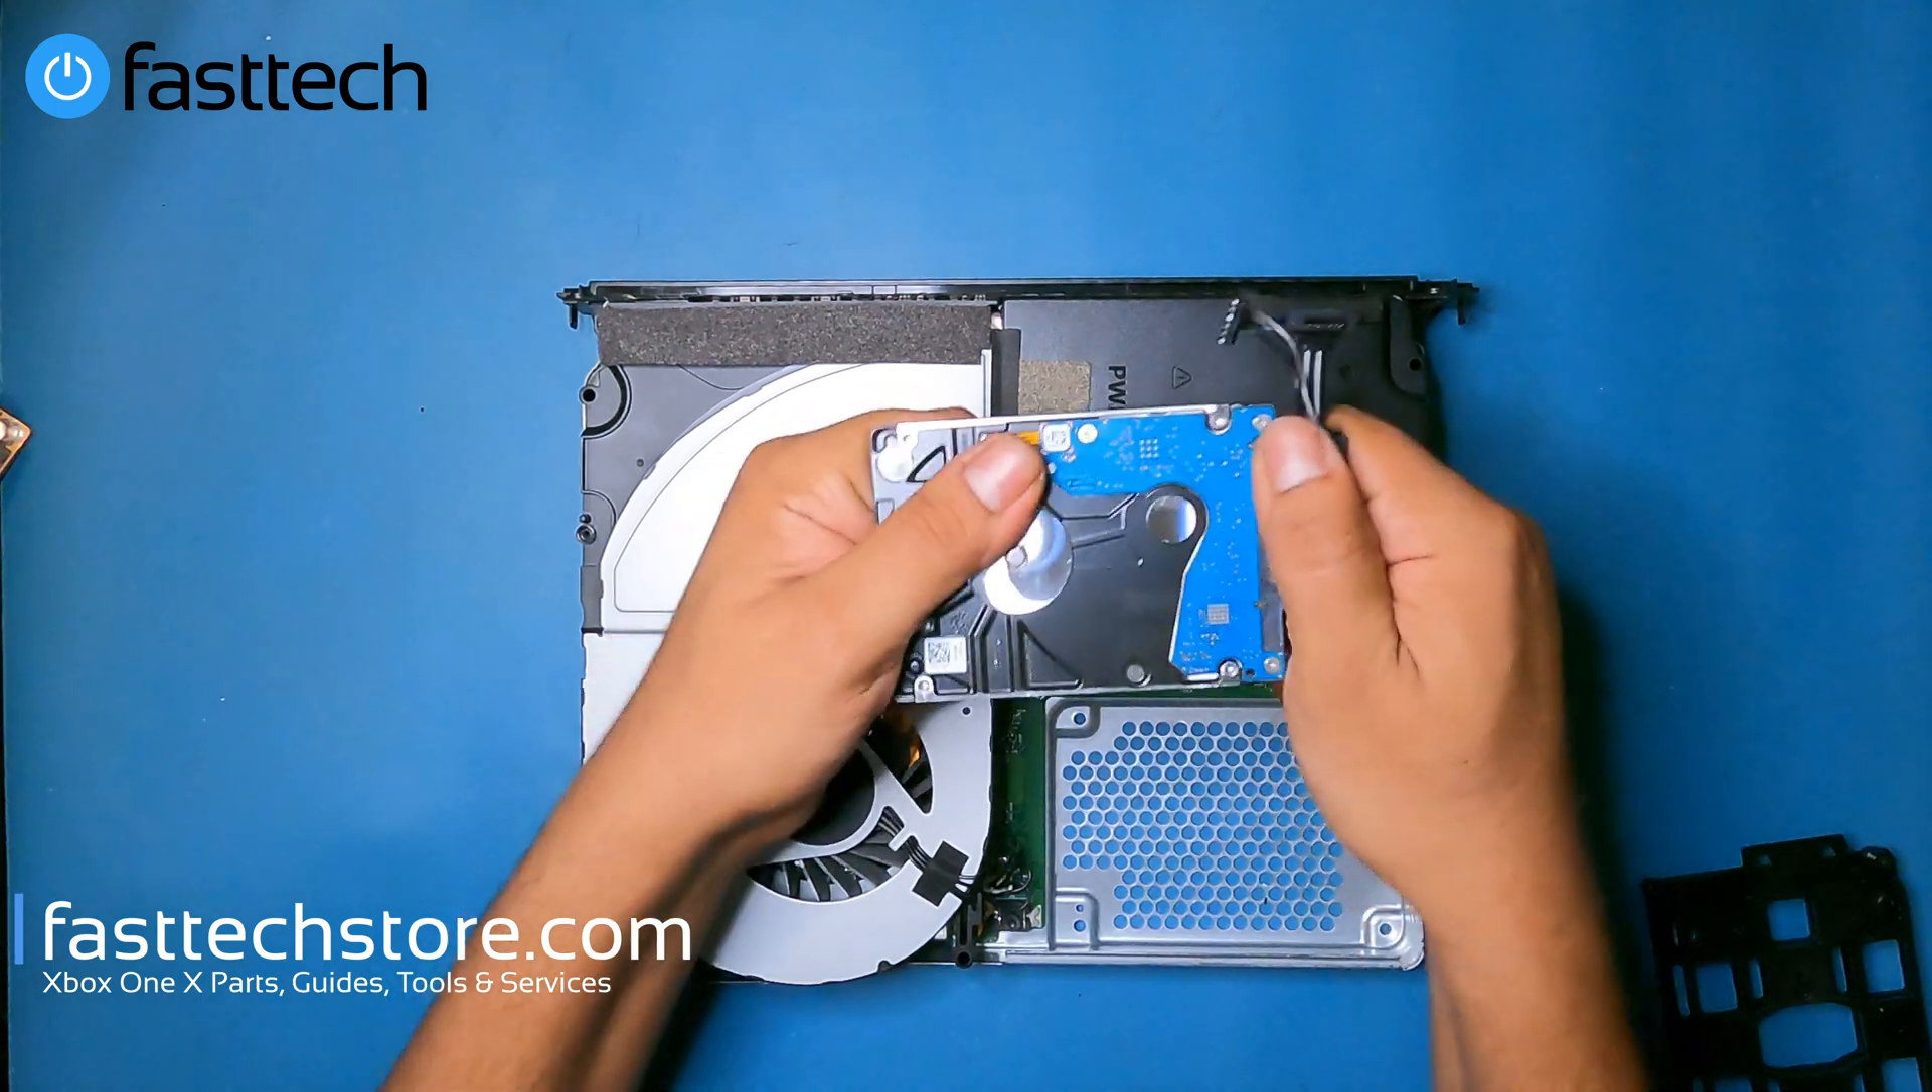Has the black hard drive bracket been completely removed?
Yes.